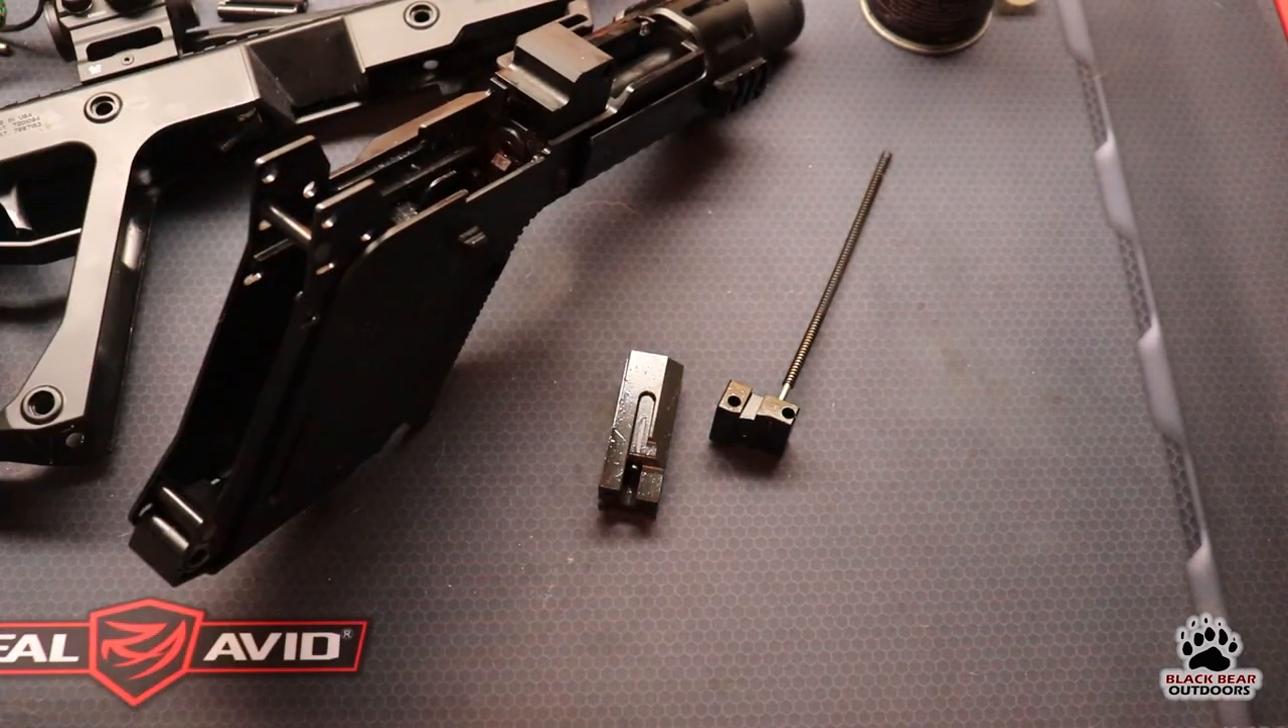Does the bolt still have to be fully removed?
No.